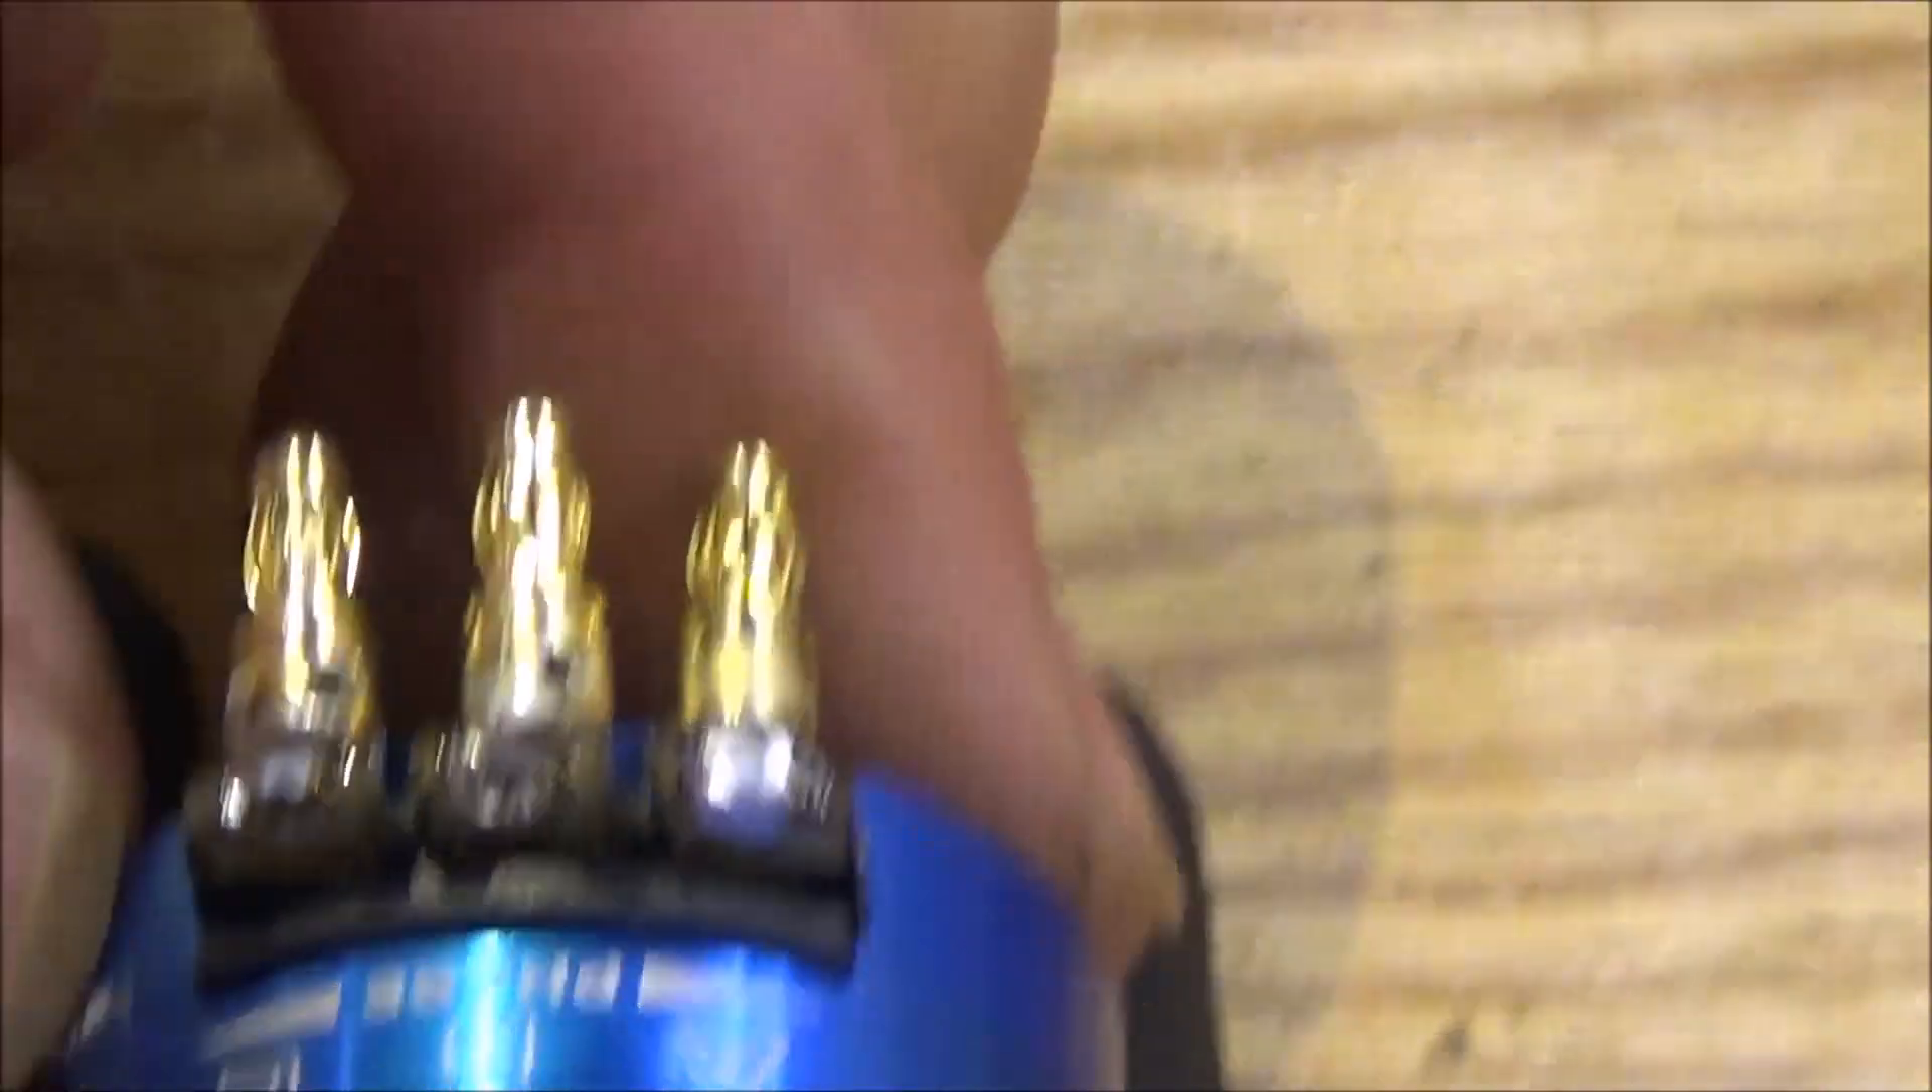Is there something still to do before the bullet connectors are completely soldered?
No.